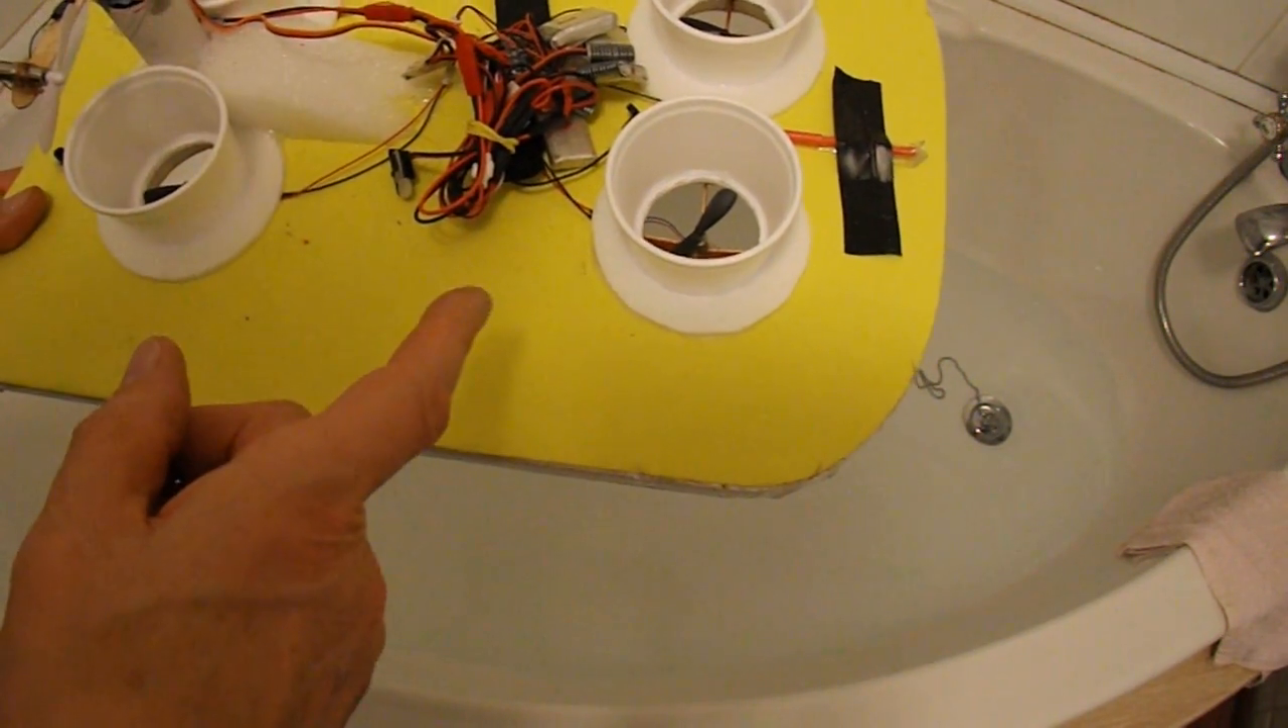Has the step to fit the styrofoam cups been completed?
Yes.